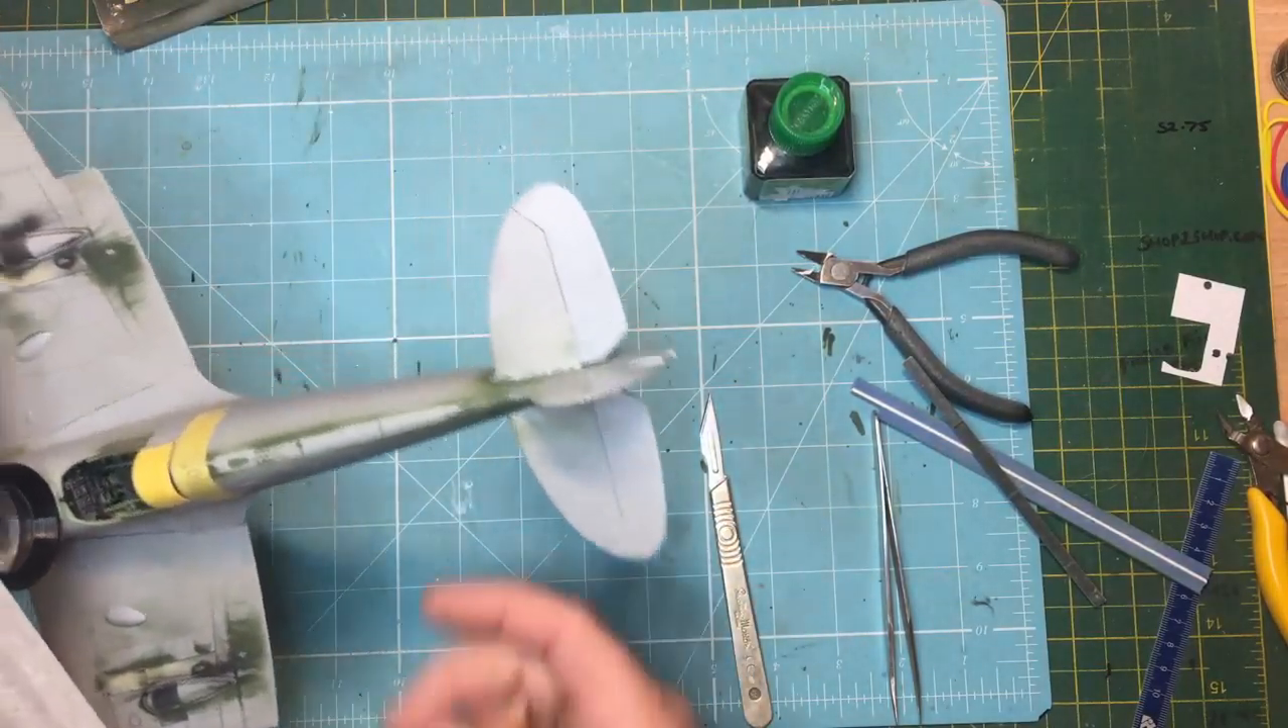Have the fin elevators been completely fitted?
Yes.